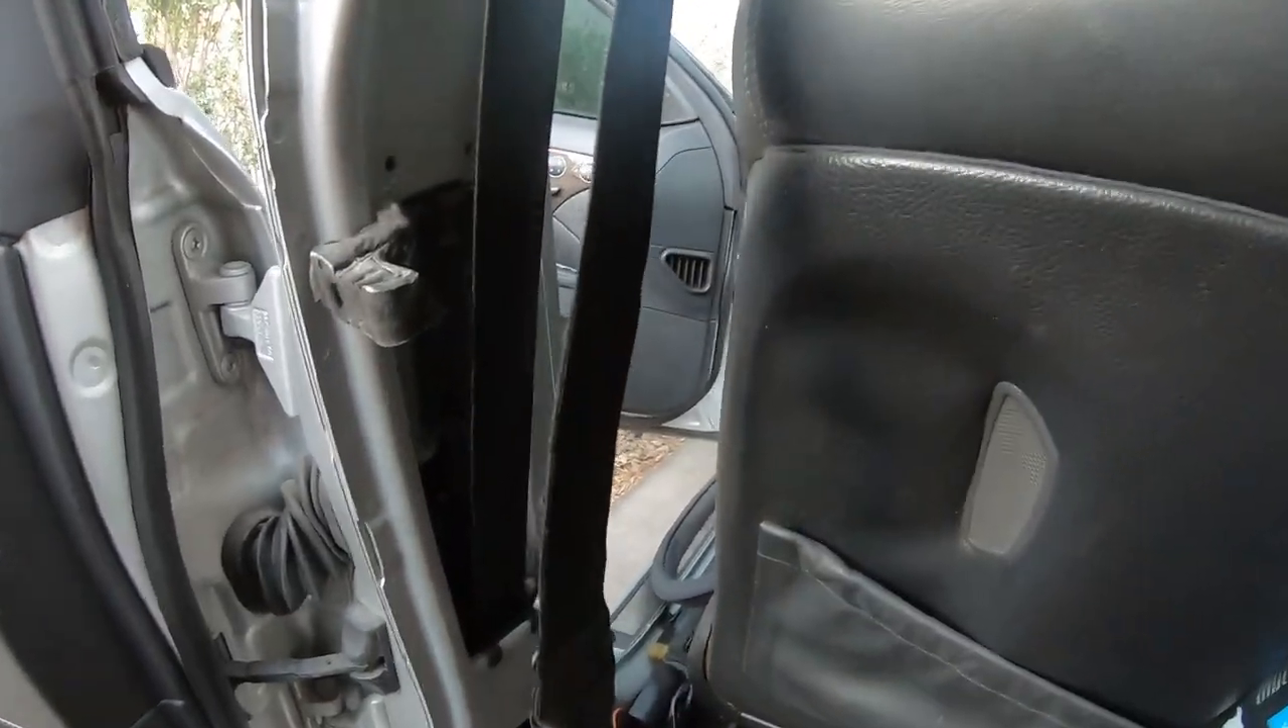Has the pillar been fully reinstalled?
No.